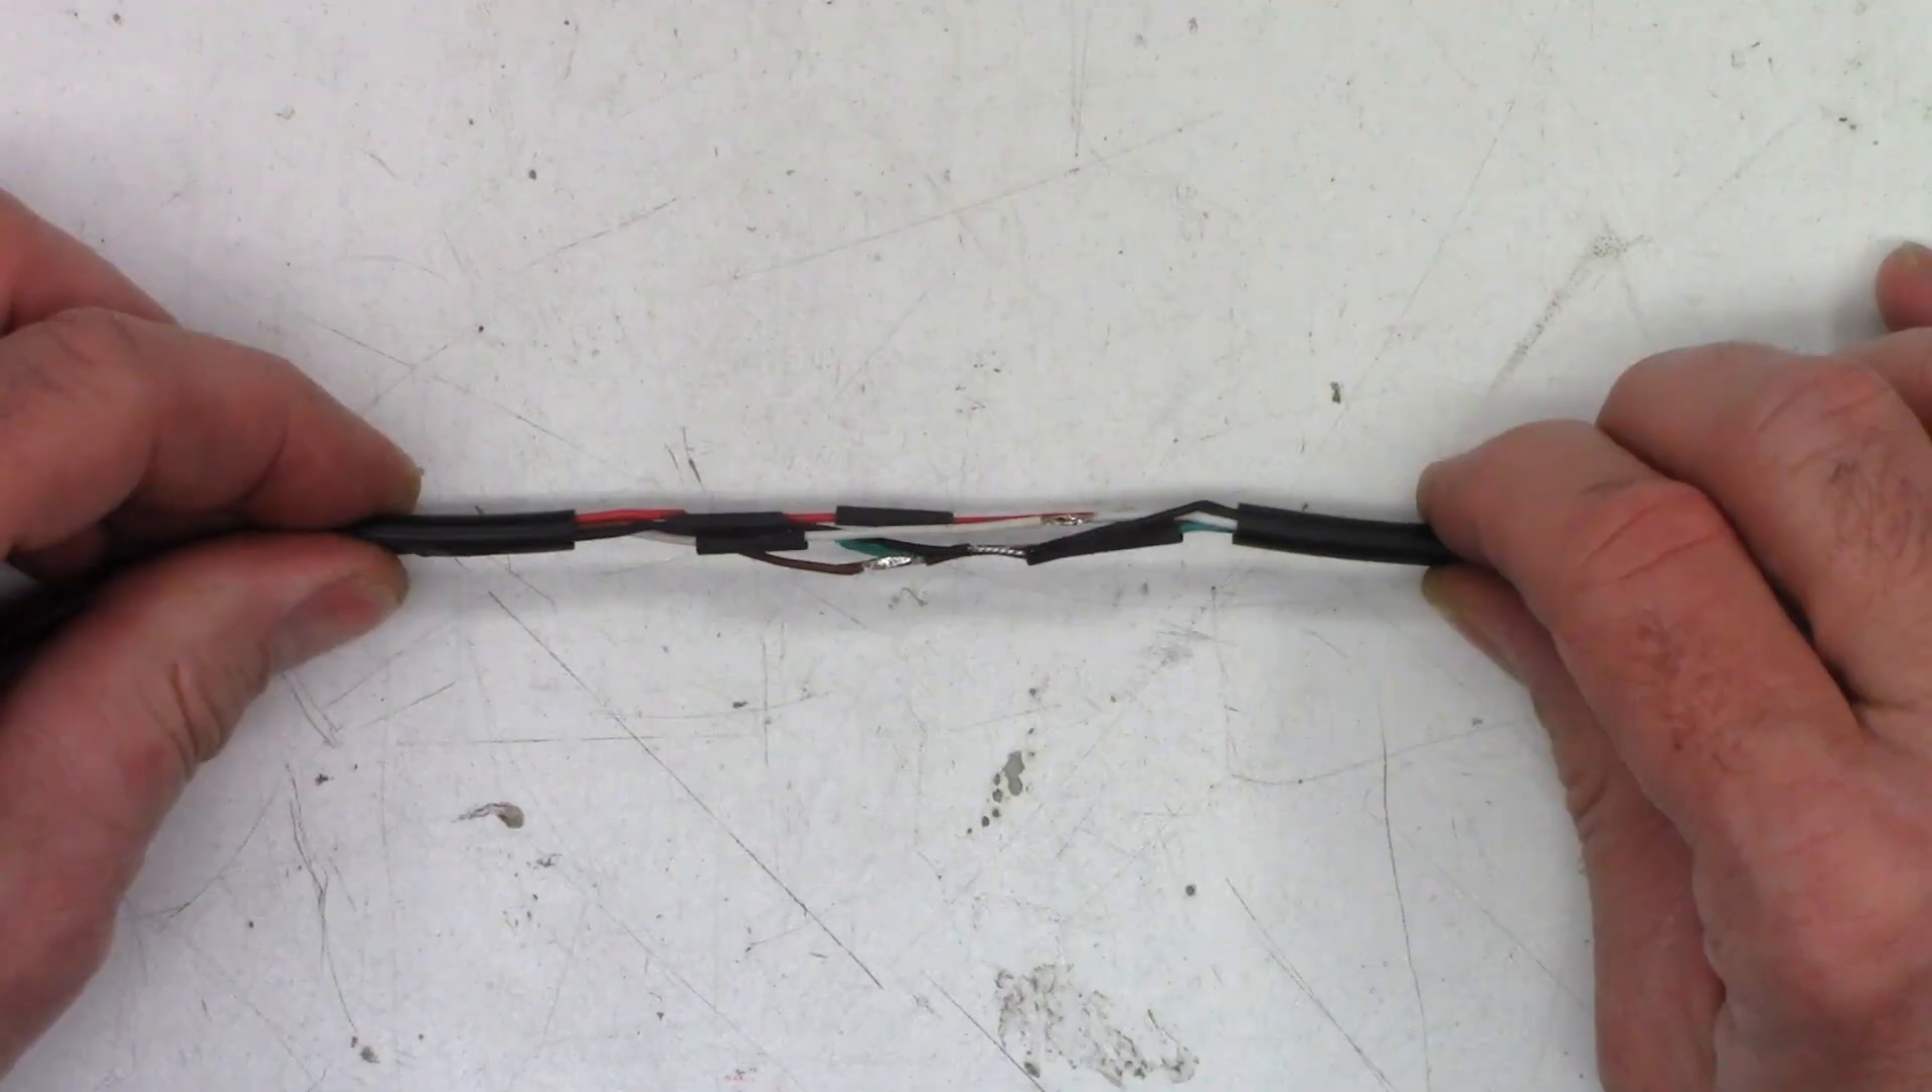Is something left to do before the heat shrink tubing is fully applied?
Yes.